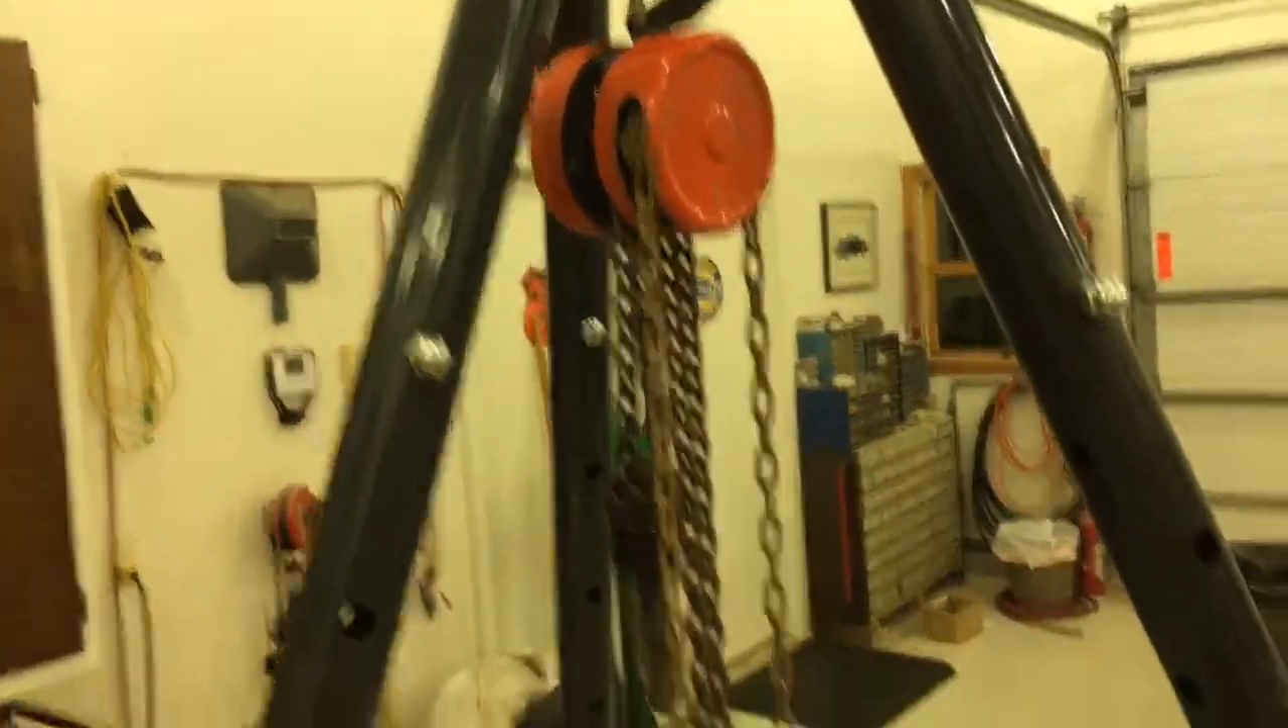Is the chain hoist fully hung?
Yes.